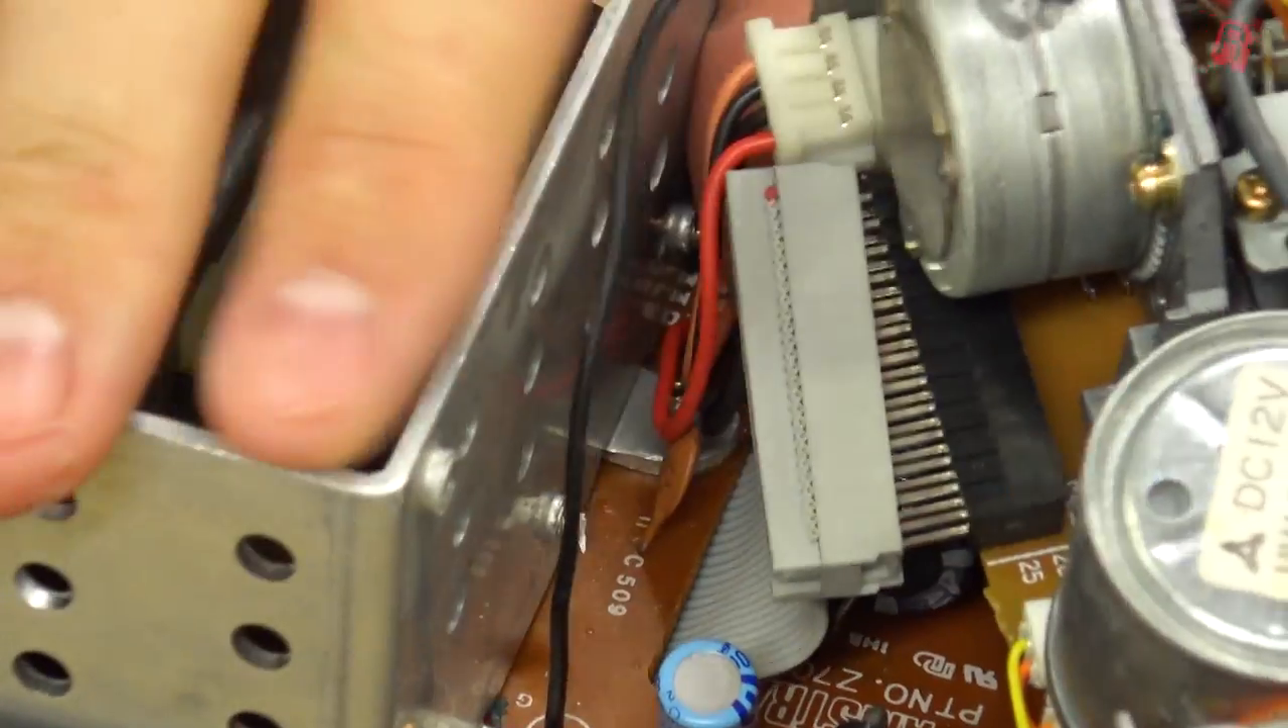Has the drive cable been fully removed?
No.